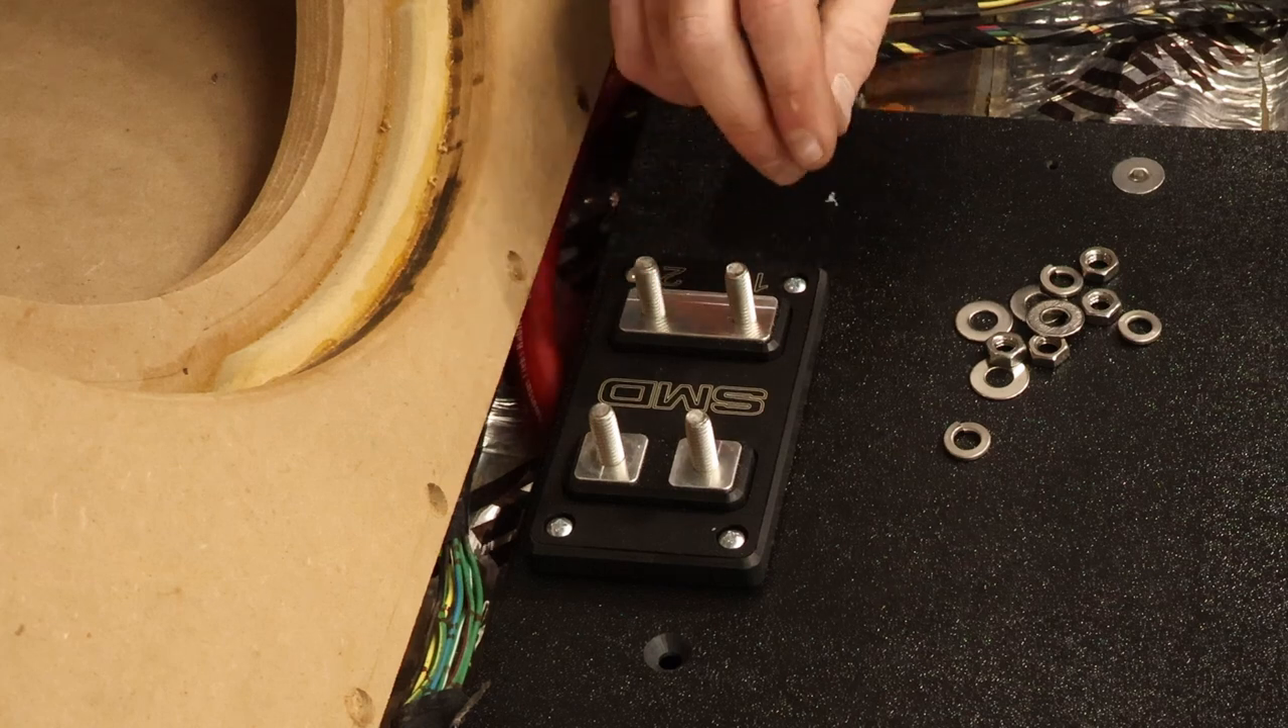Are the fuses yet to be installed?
Yes.